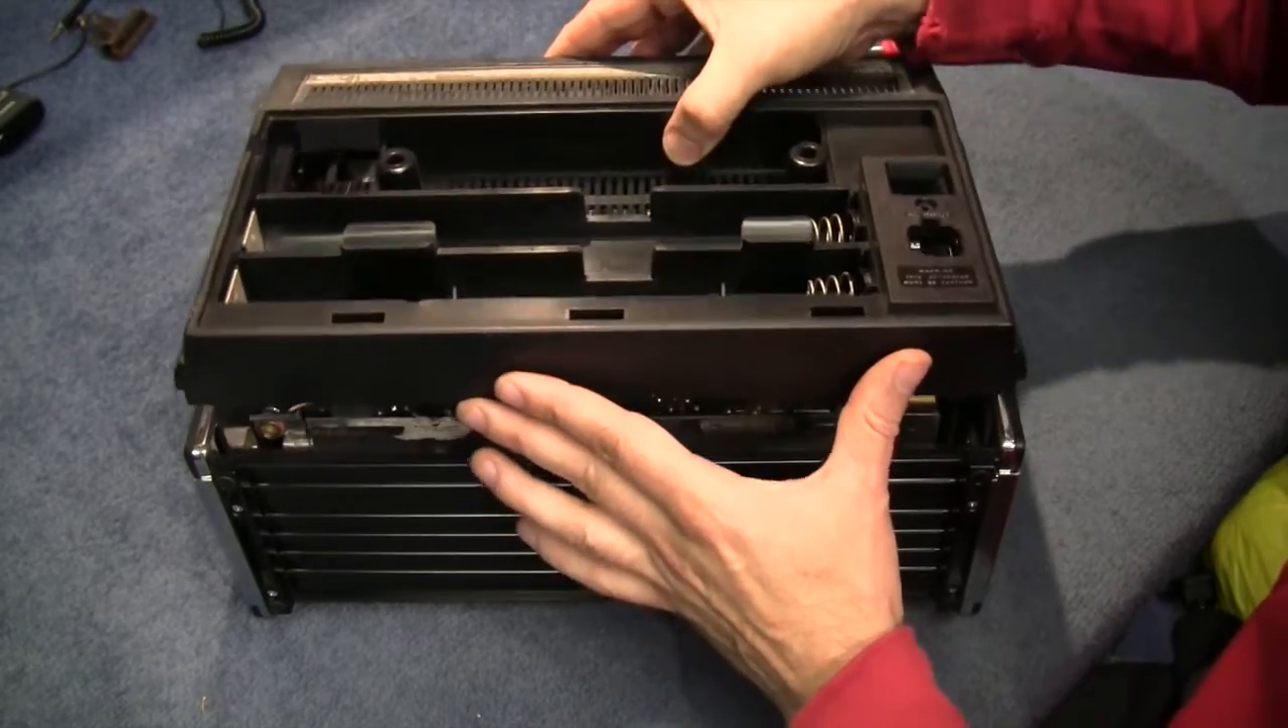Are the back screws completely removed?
Yes.